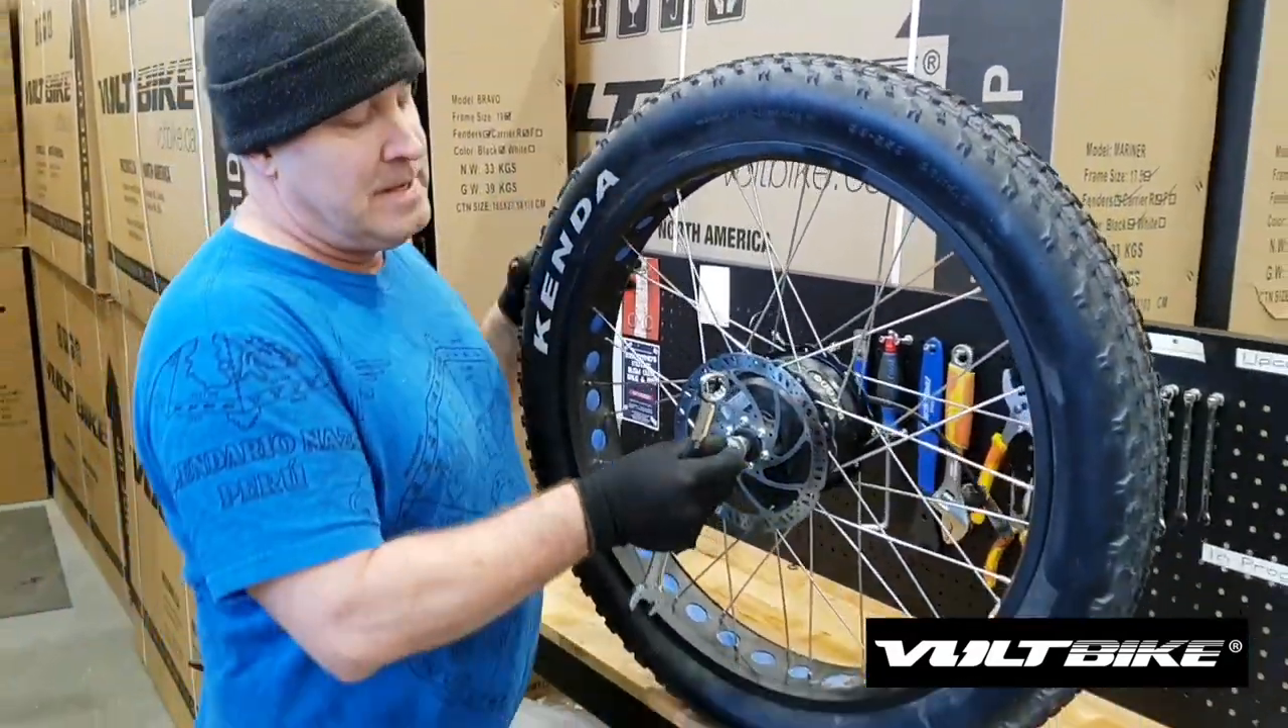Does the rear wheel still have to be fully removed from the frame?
No.